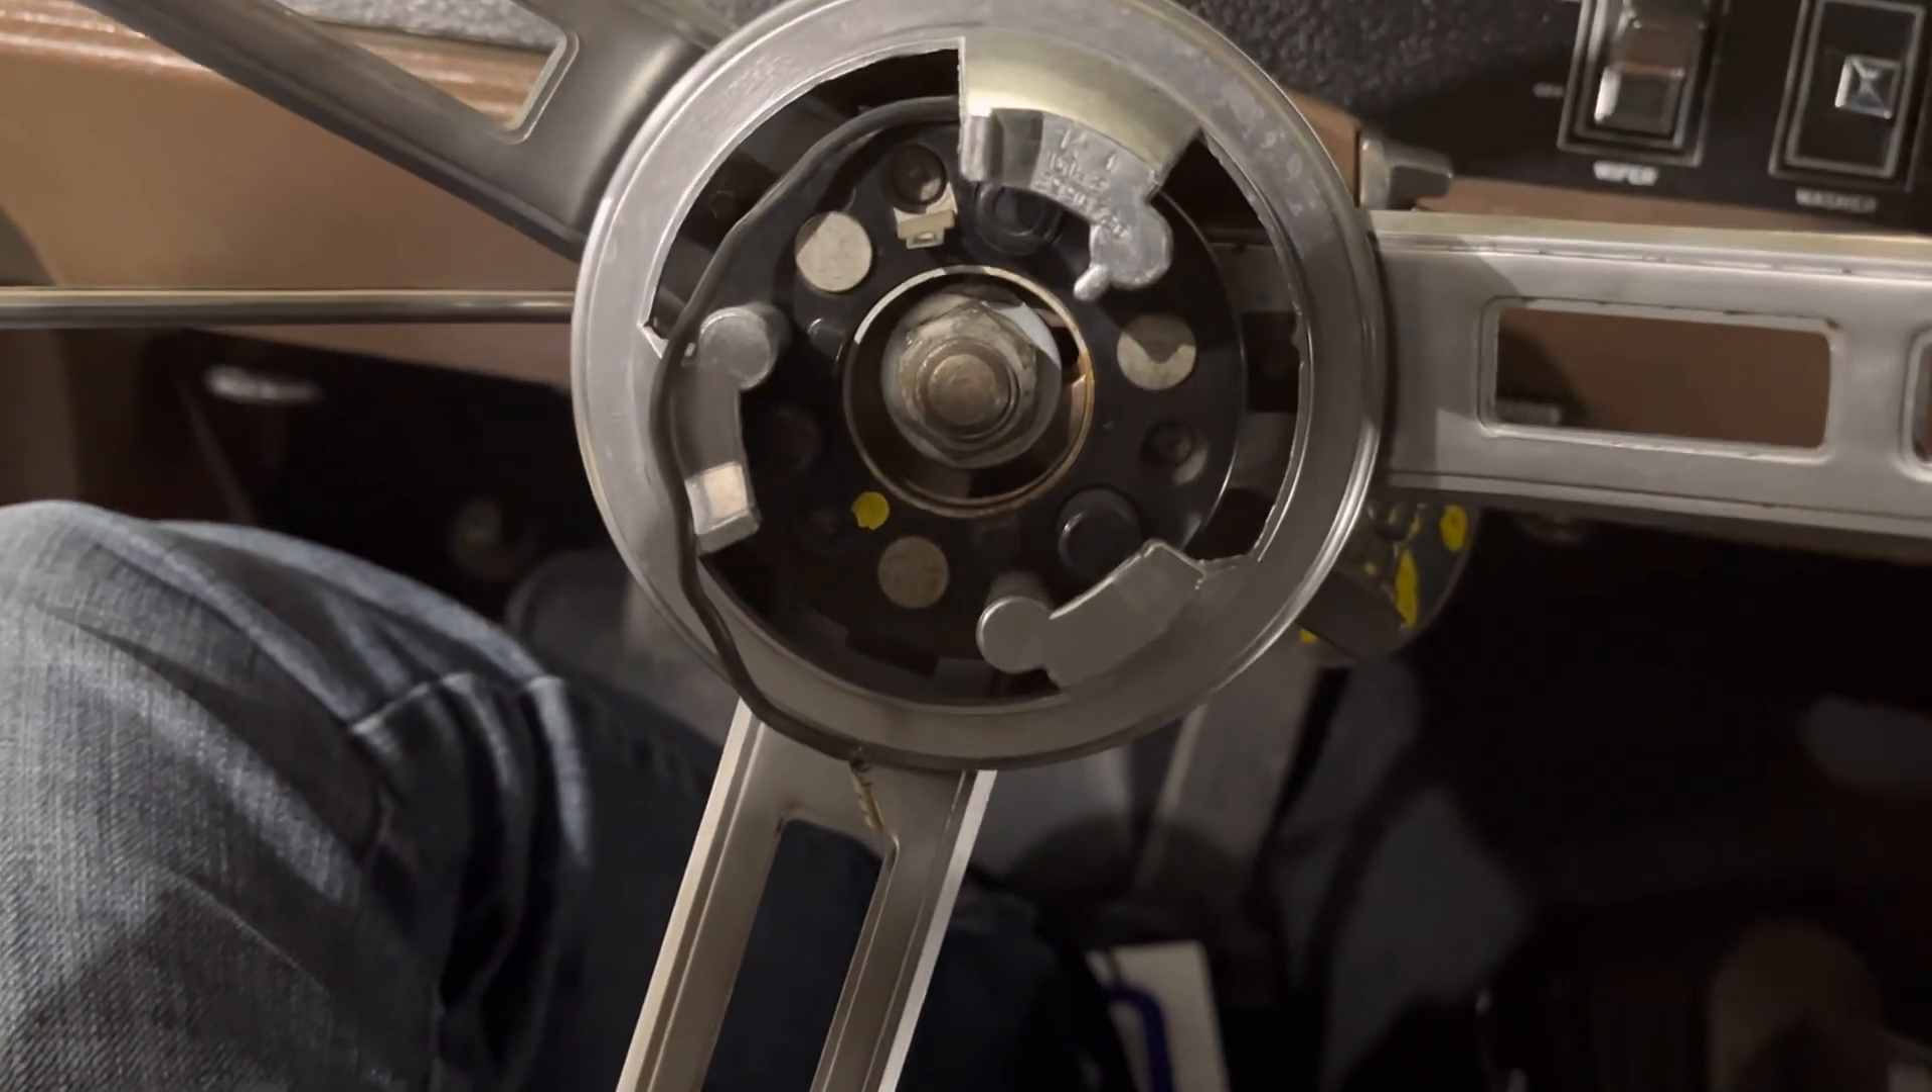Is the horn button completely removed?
Yes.